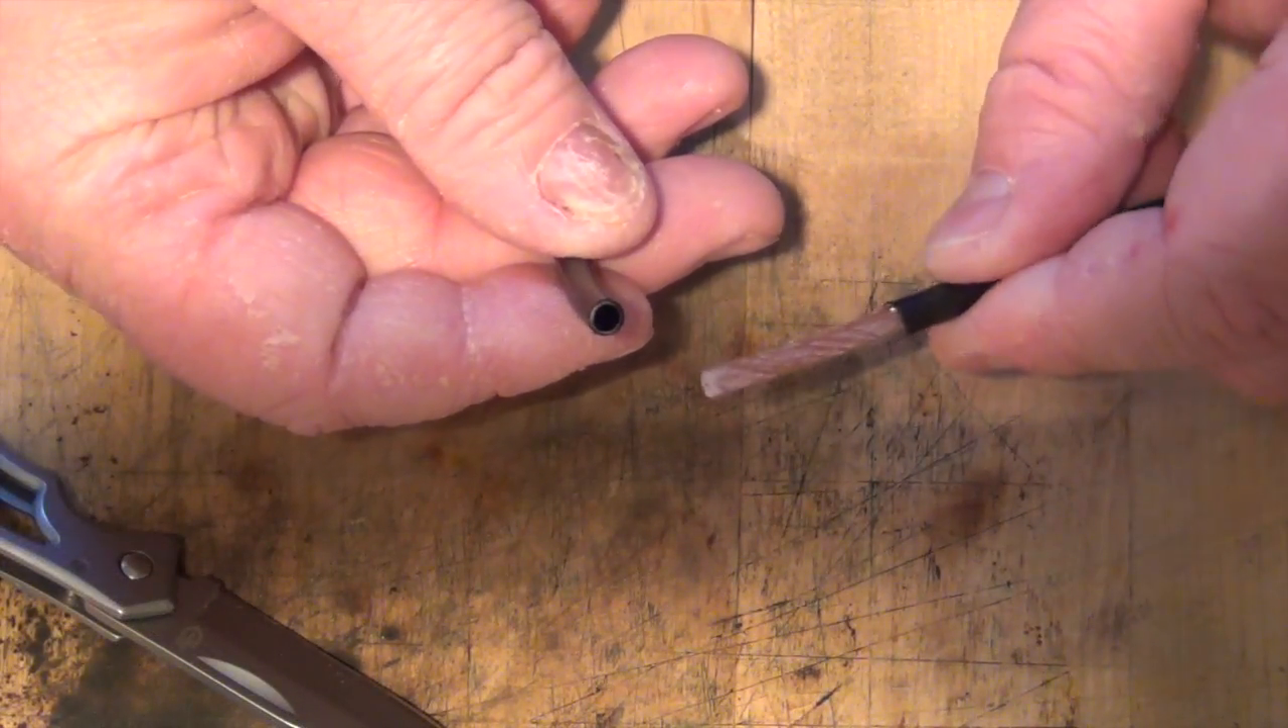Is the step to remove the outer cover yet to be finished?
No.